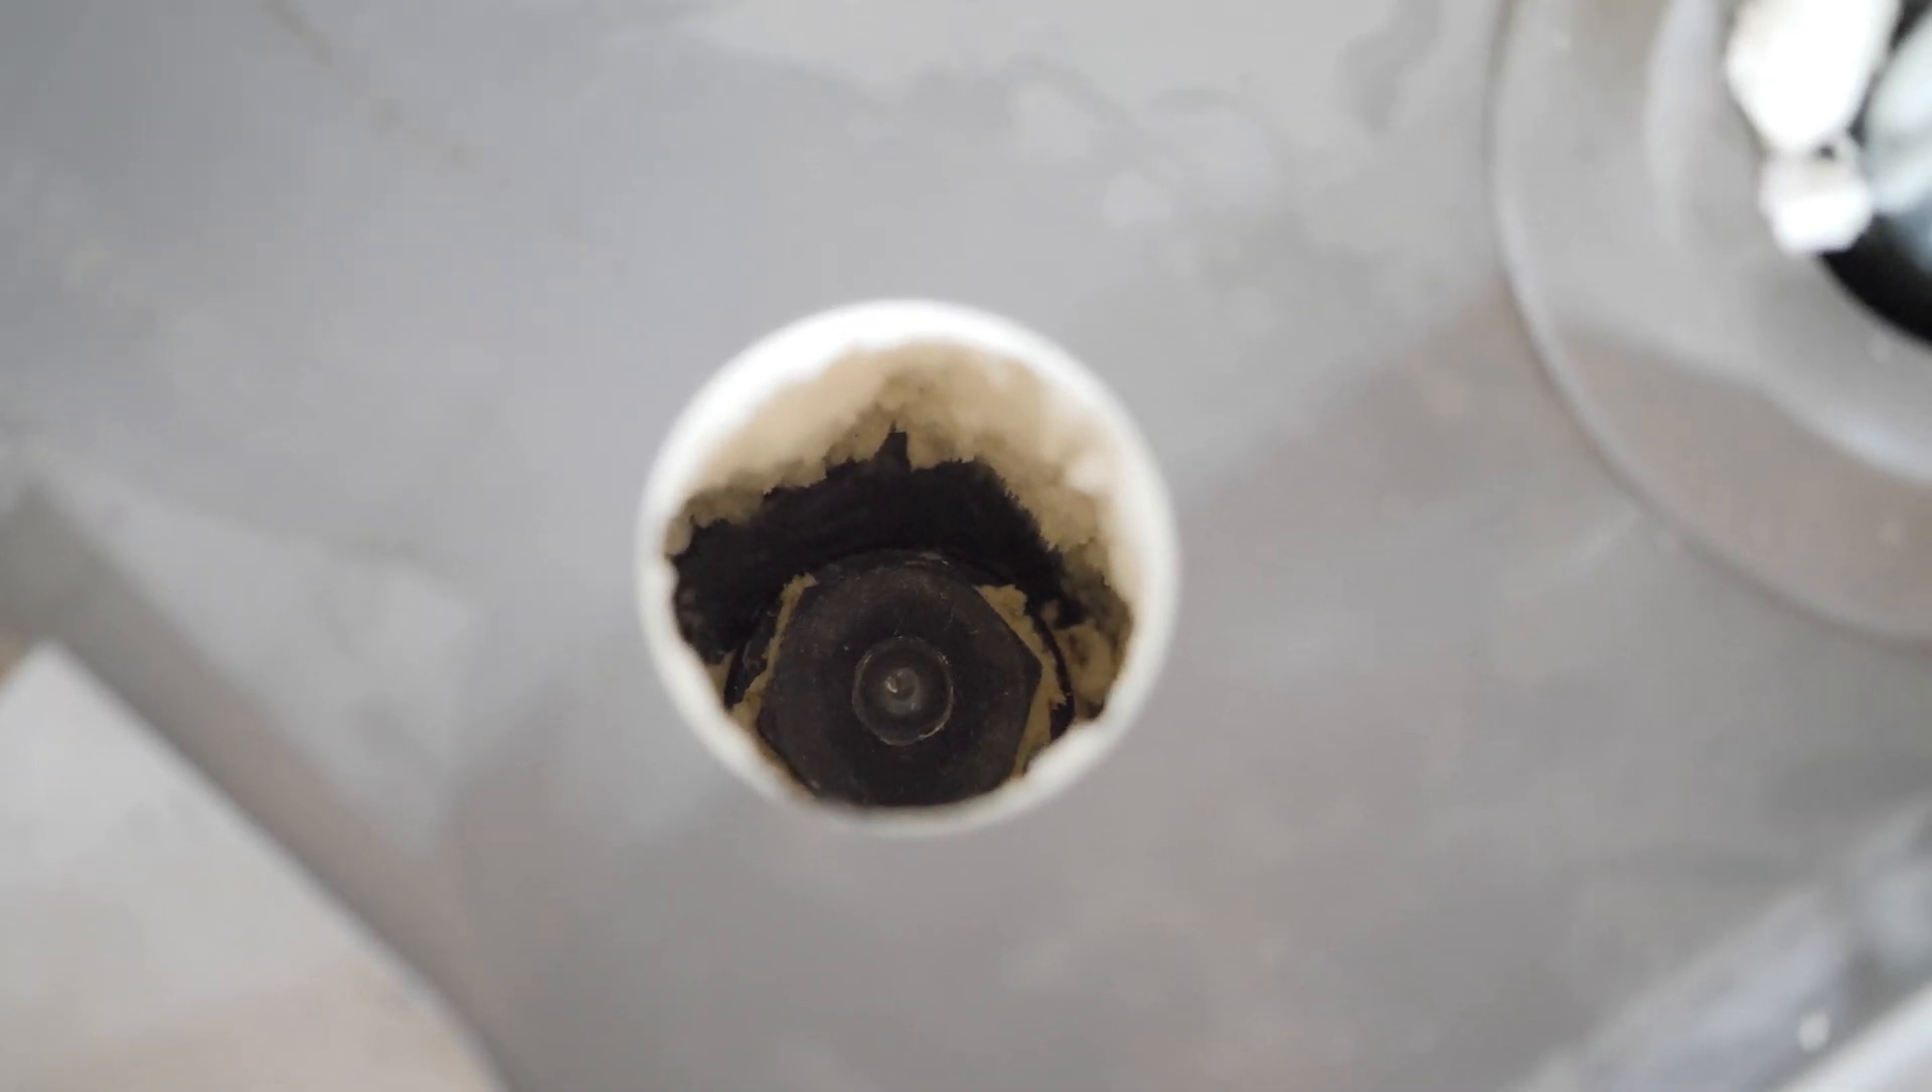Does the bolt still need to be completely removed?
Yes.